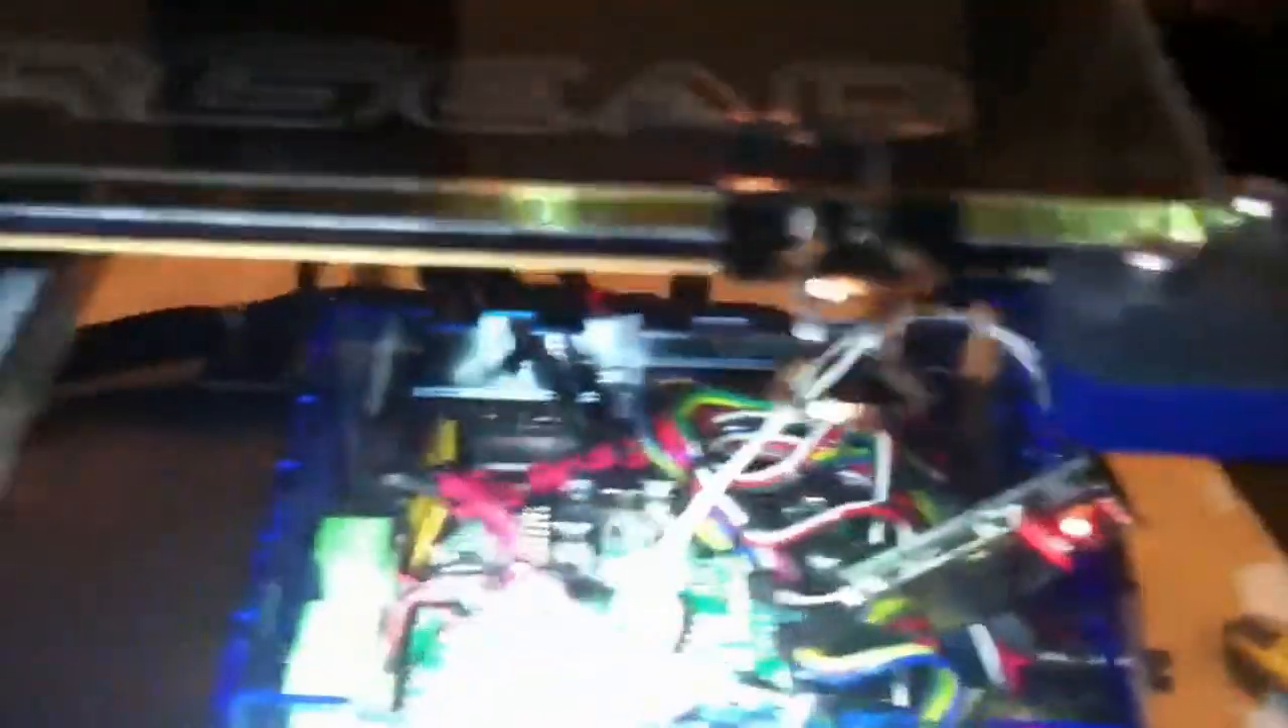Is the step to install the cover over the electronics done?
No.